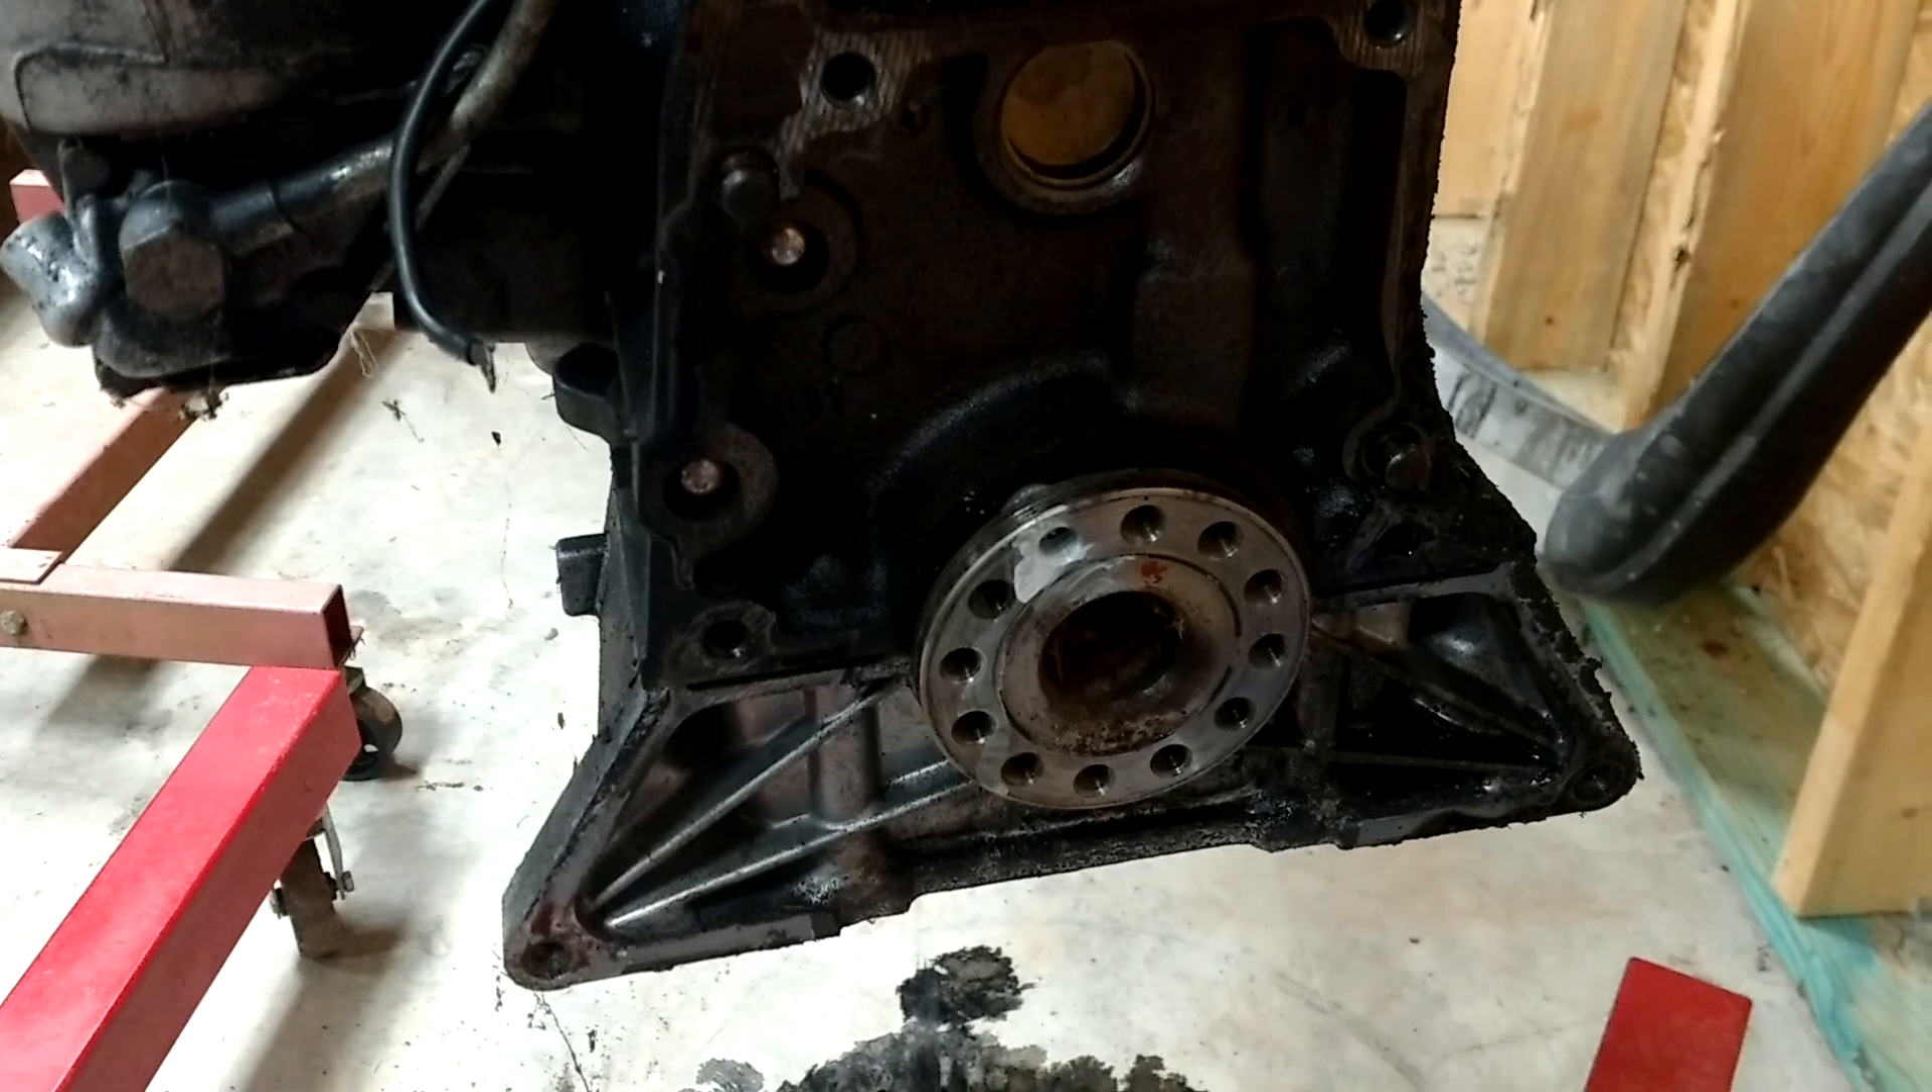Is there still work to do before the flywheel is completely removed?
No.